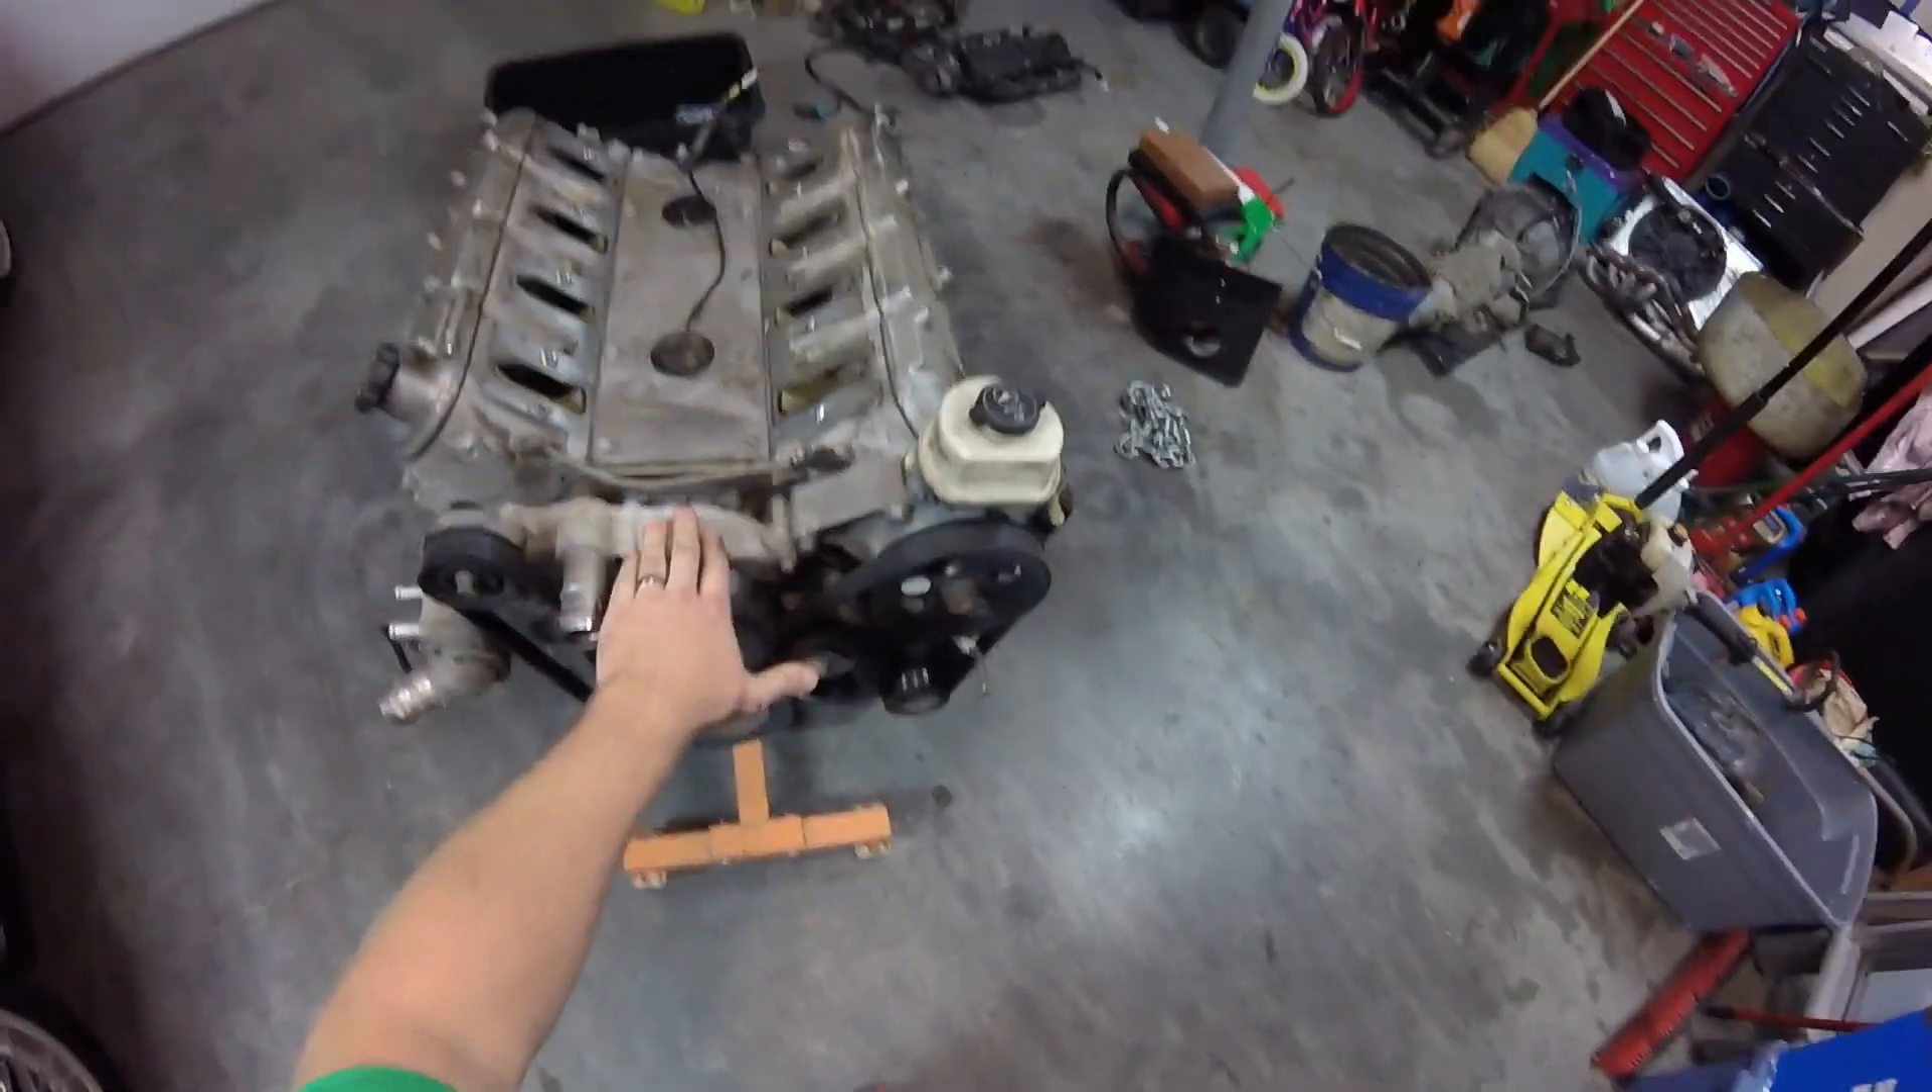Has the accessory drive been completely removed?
No.